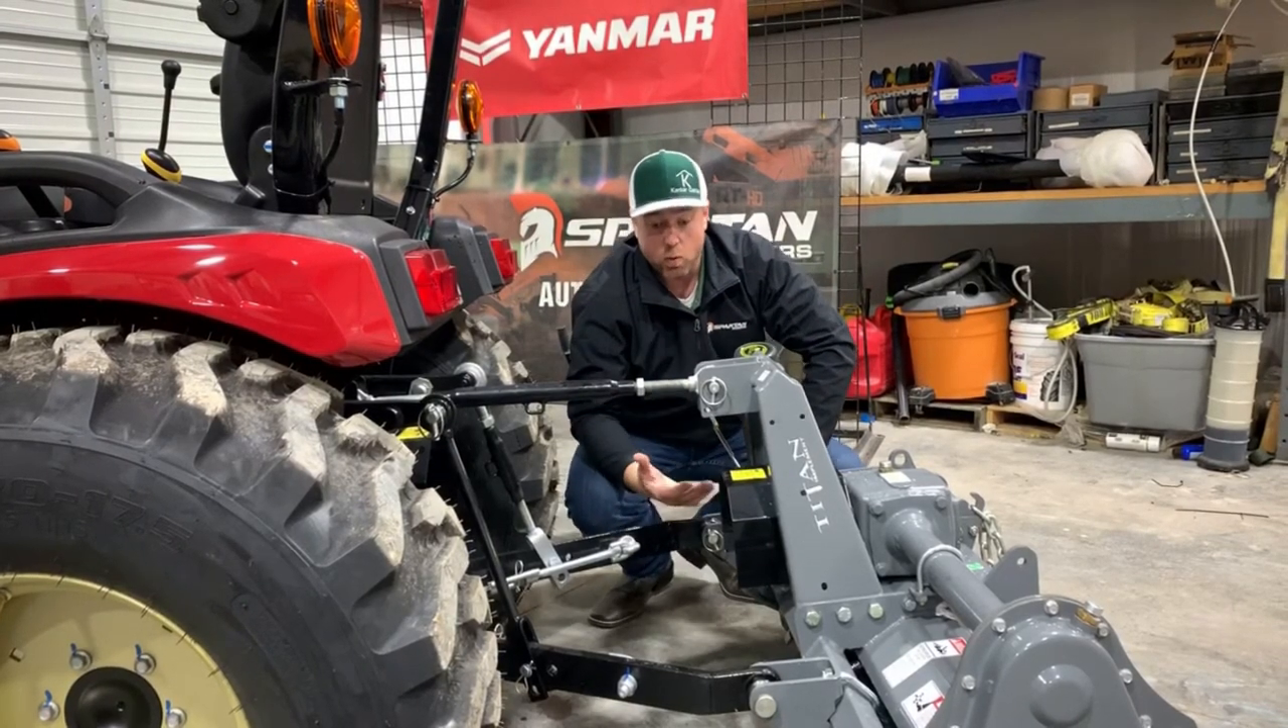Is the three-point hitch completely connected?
Yes.